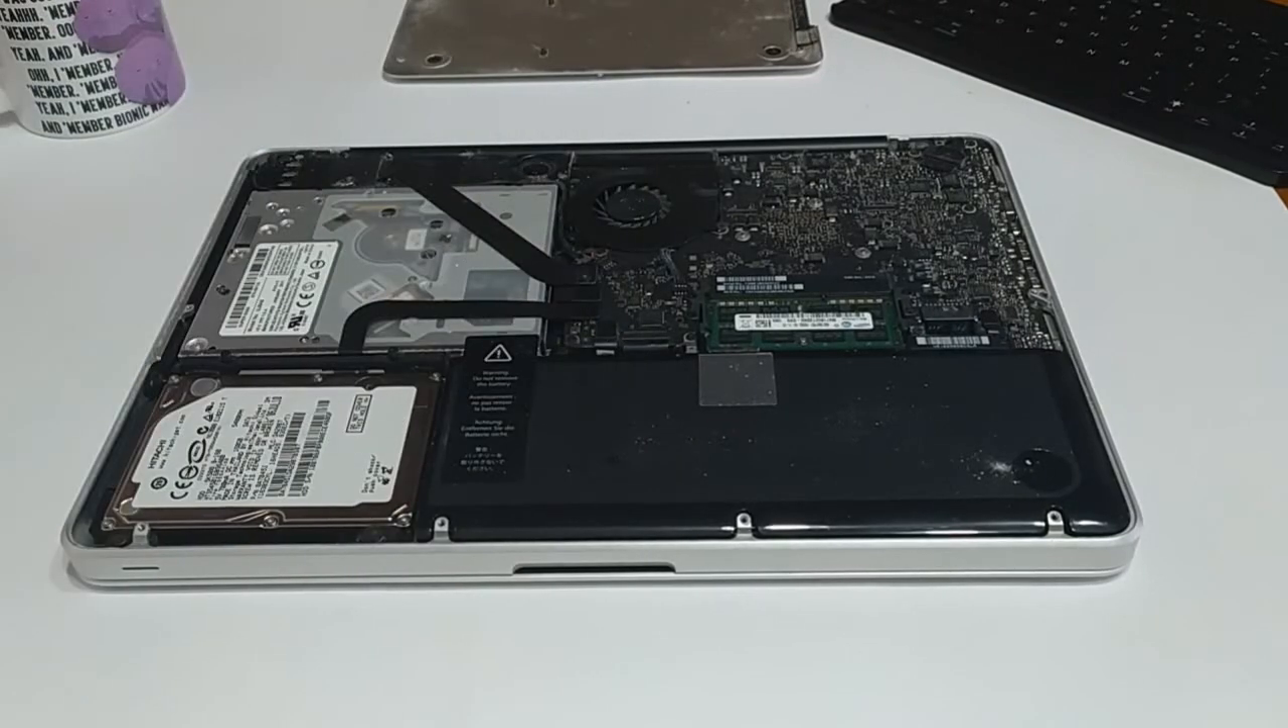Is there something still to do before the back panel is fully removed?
No.